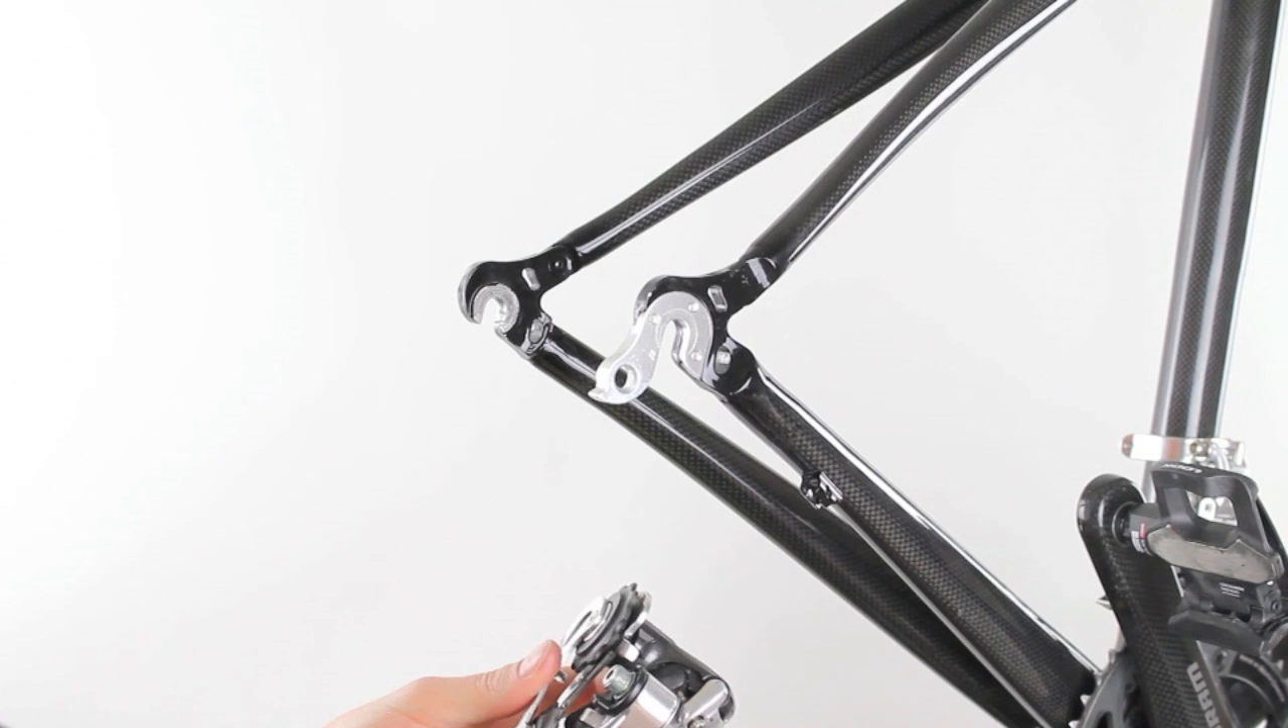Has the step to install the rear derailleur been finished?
No.